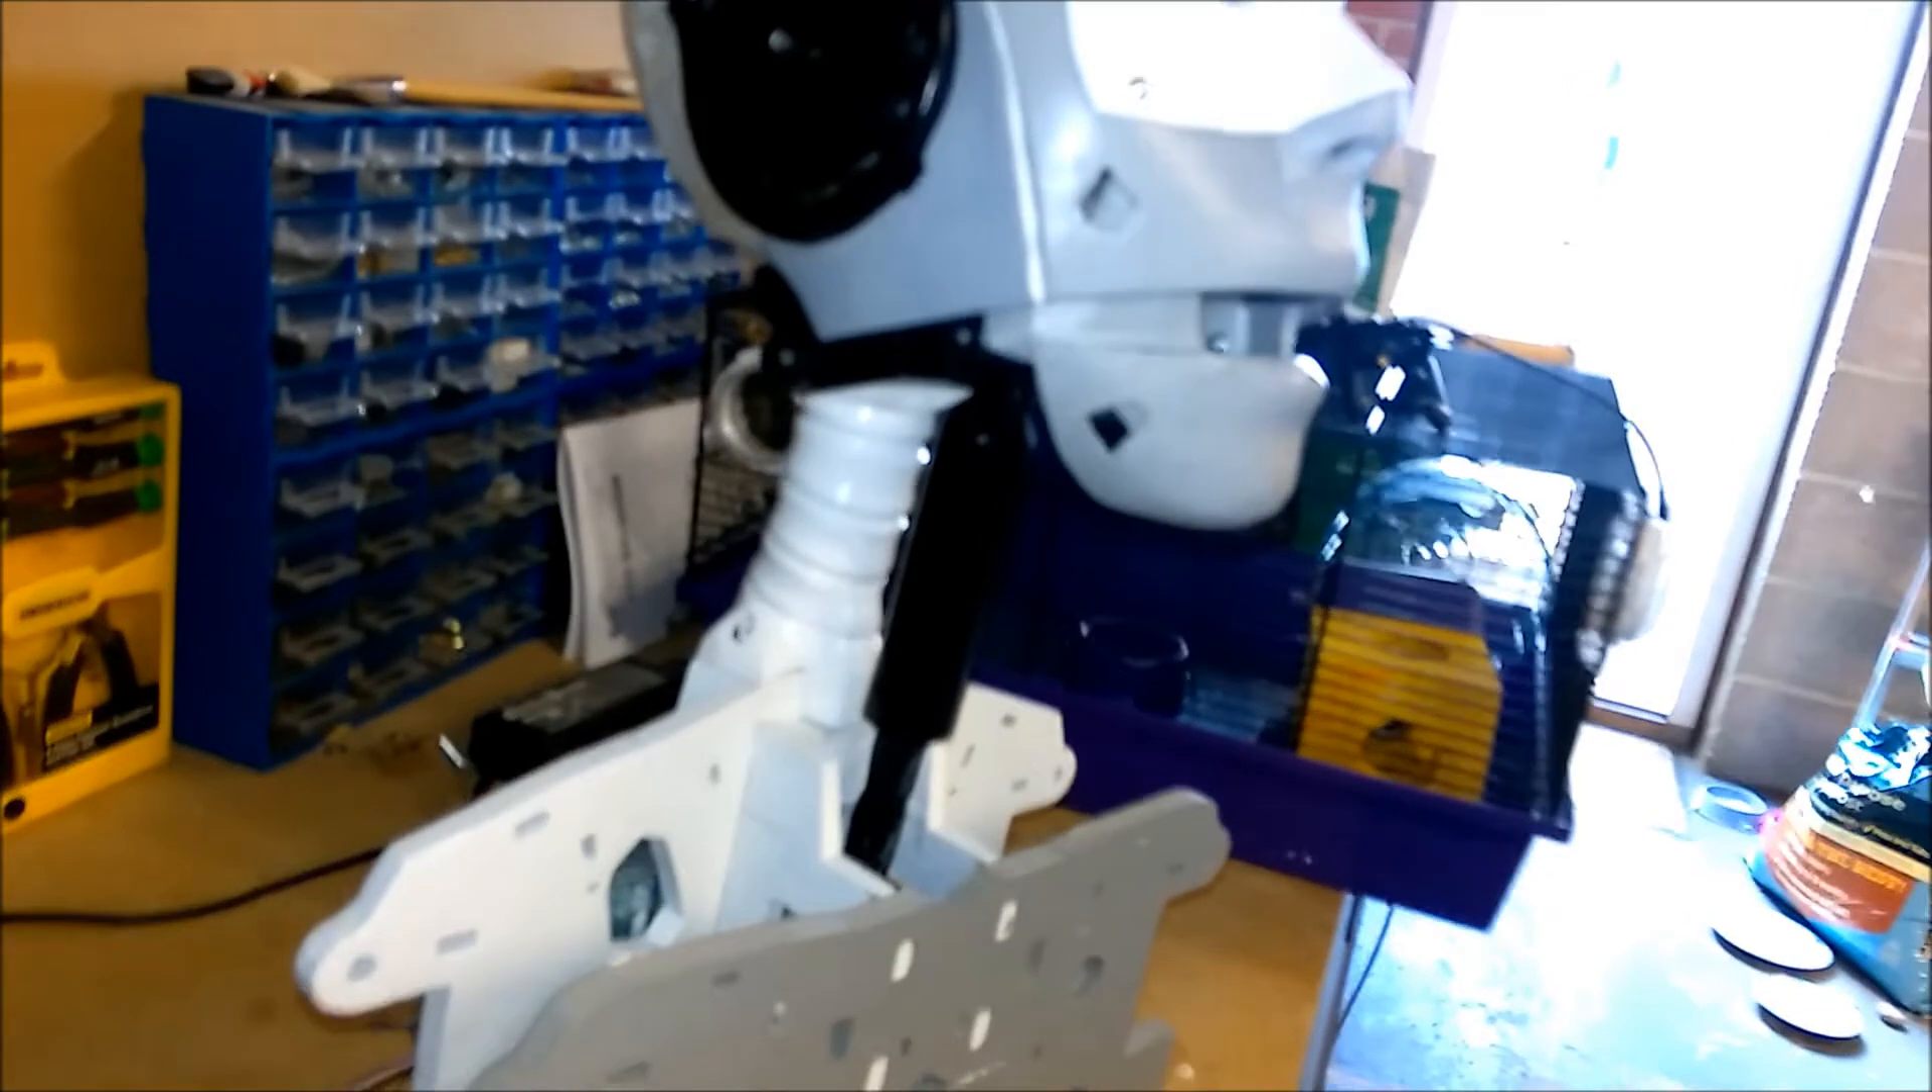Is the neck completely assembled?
Yes.